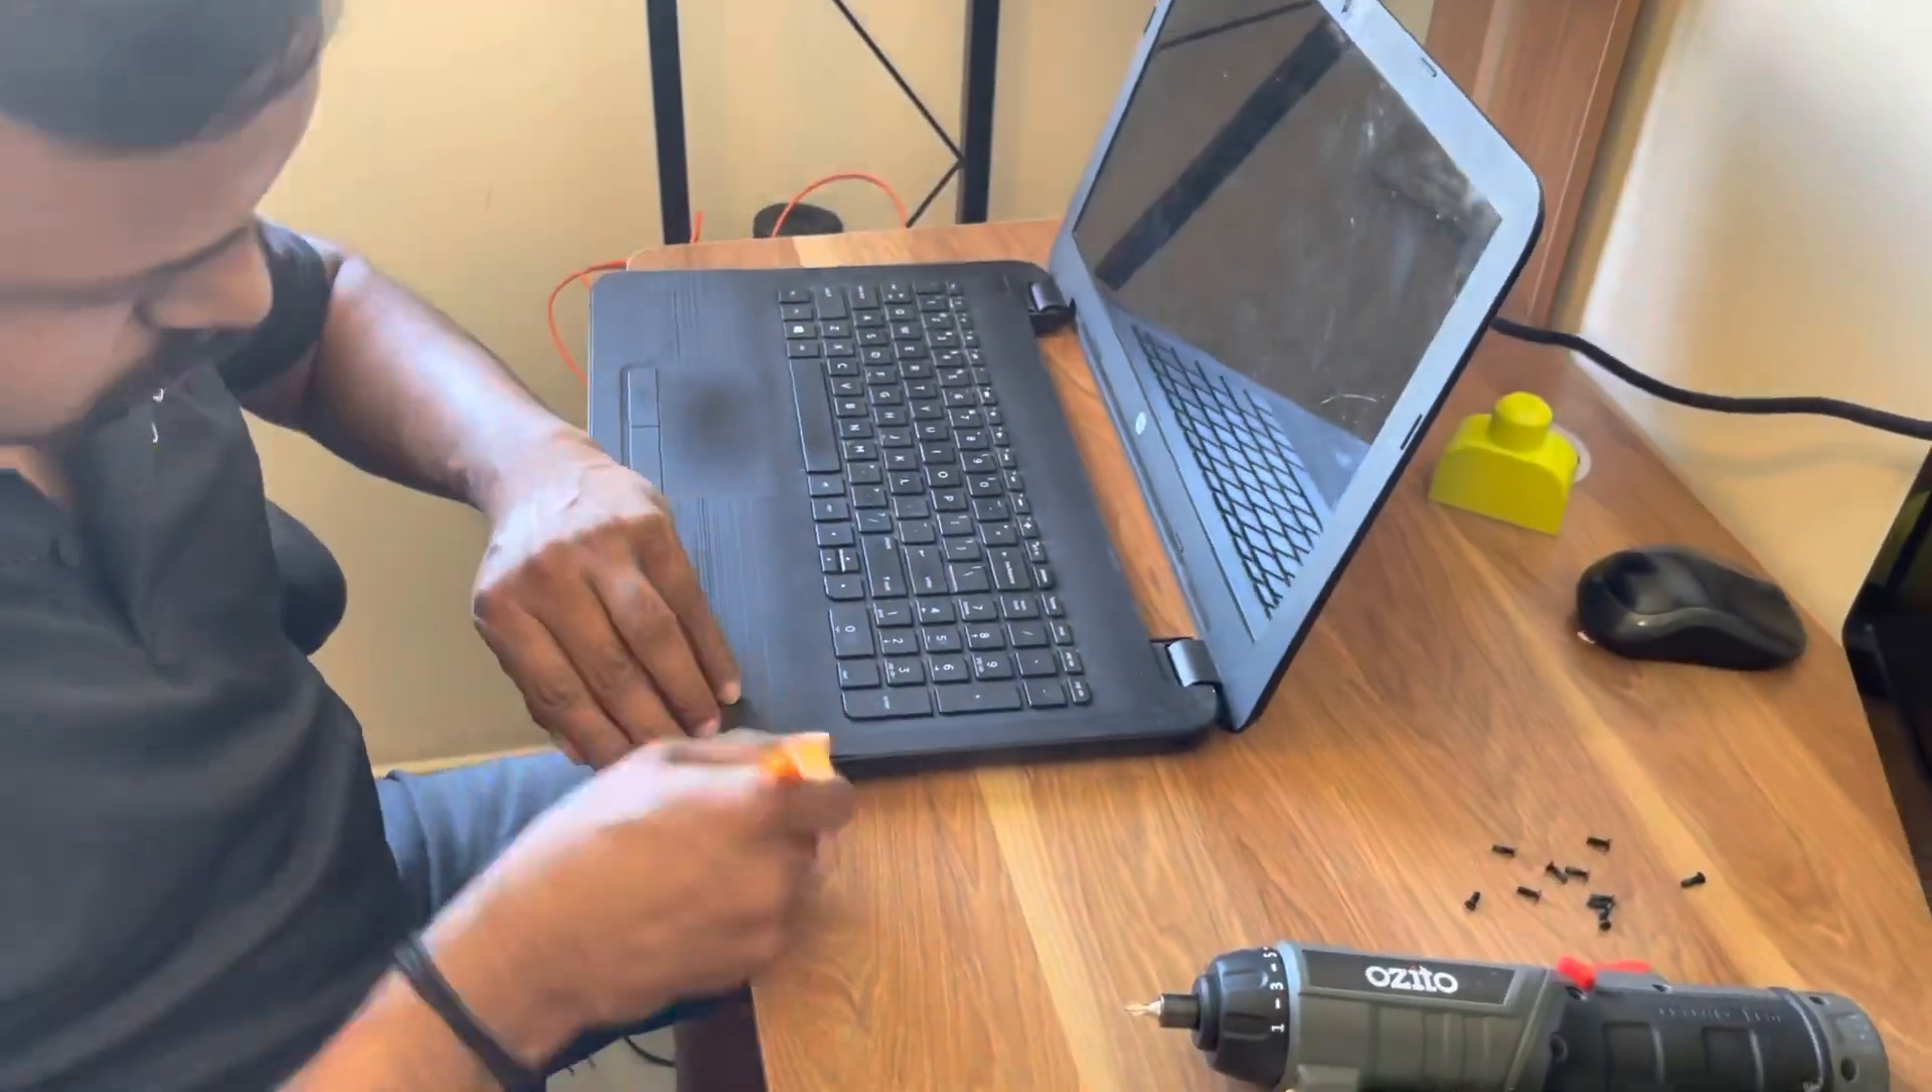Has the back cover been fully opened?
No.